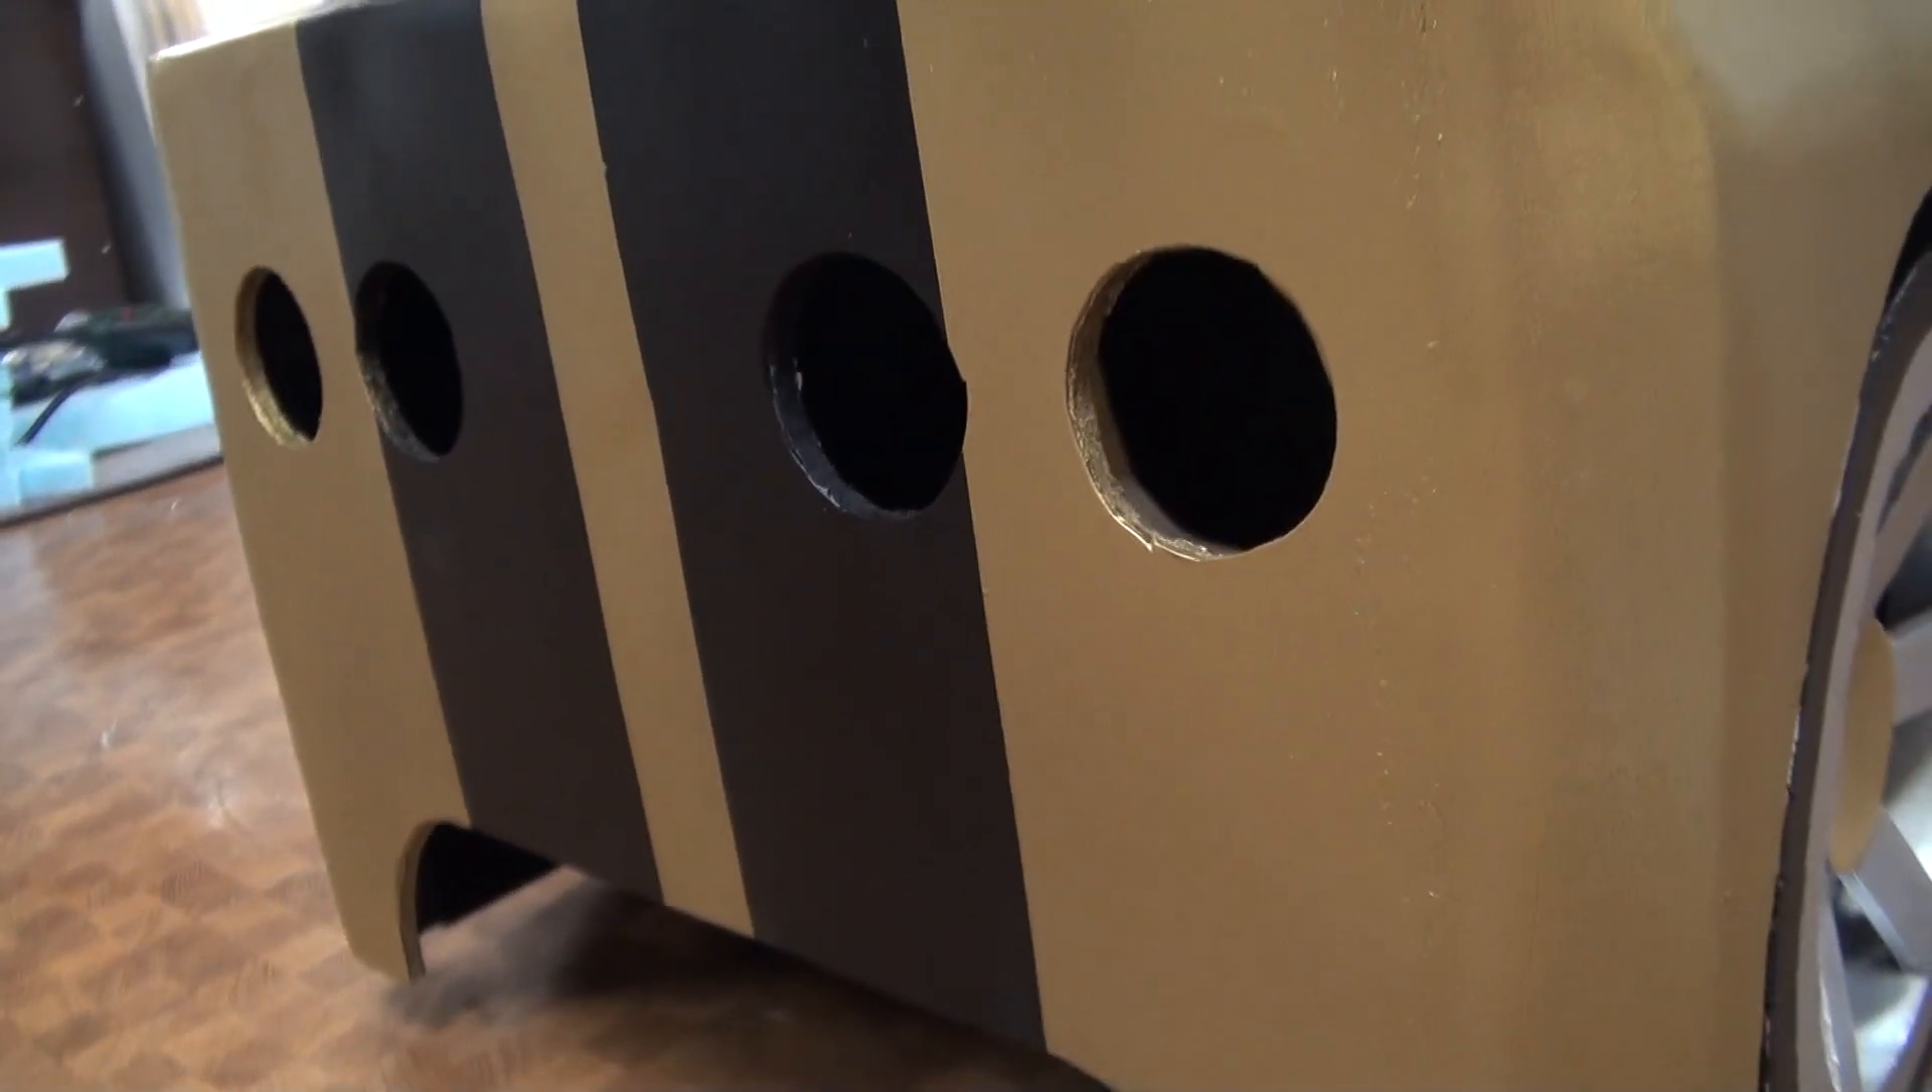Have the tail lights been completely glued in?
No.